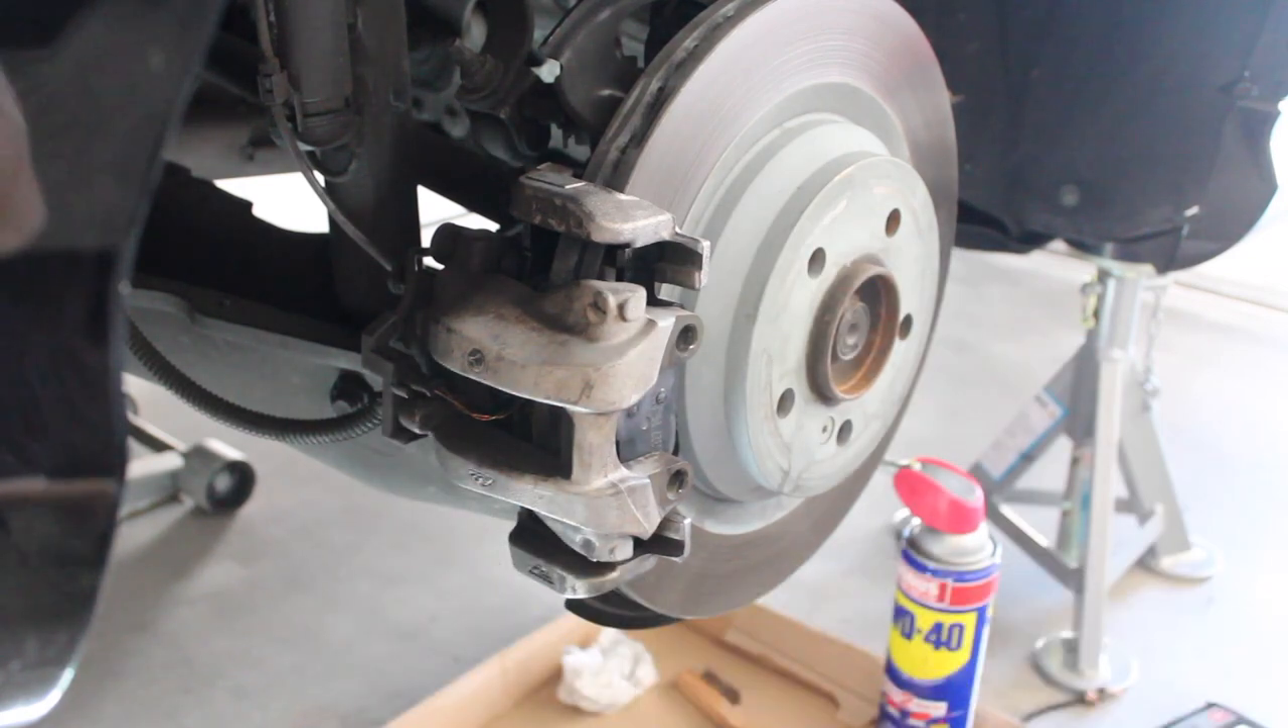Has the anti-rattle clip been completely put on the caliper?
No.